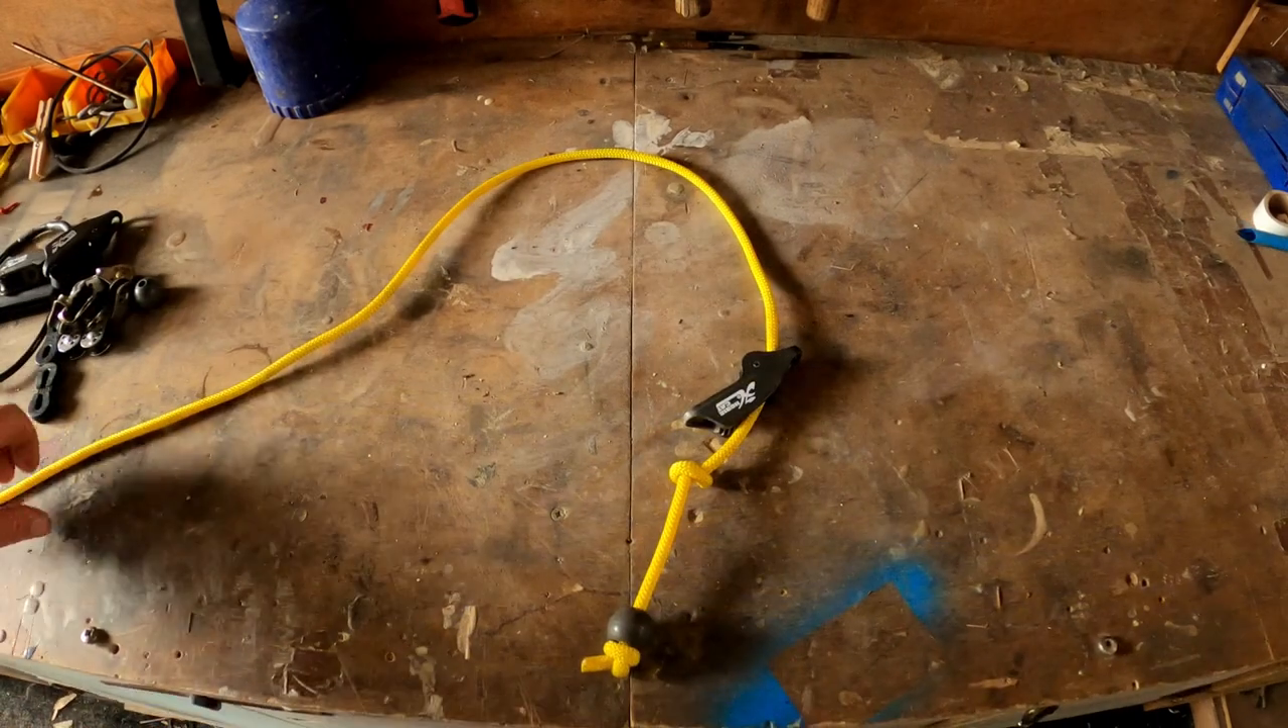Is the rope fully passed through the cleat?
Yes.